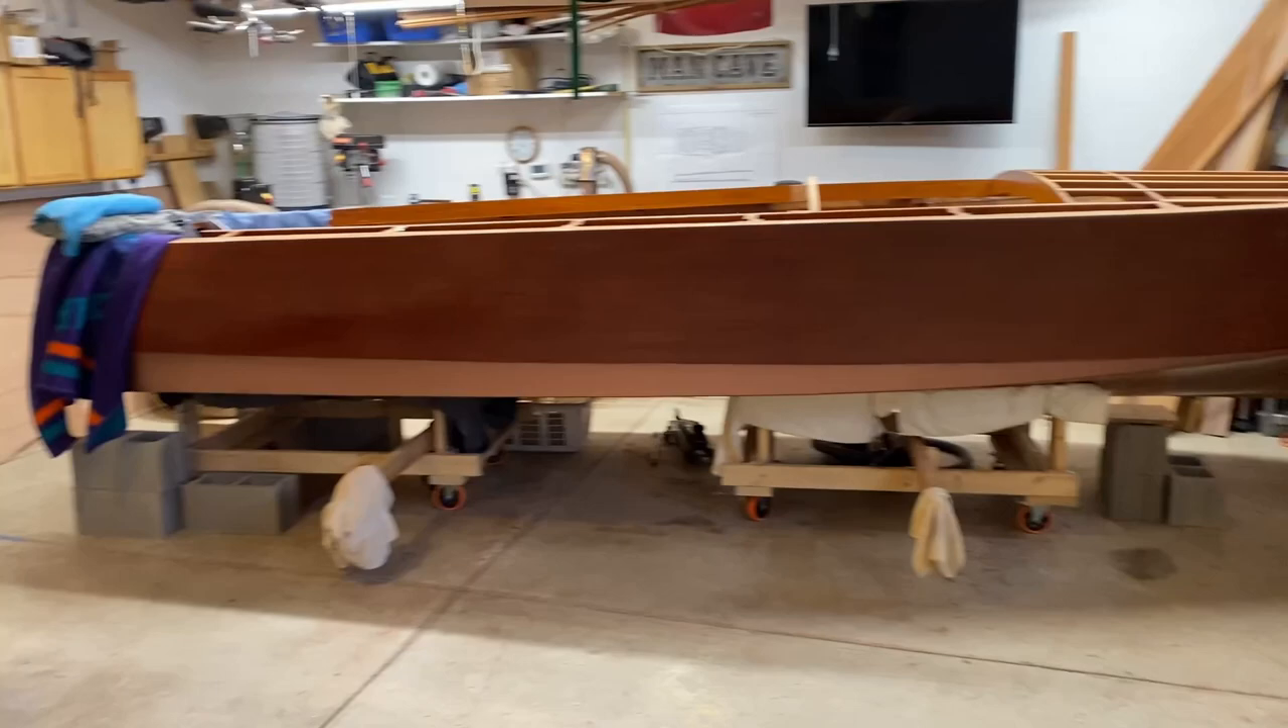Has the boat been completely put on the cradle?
Yes.